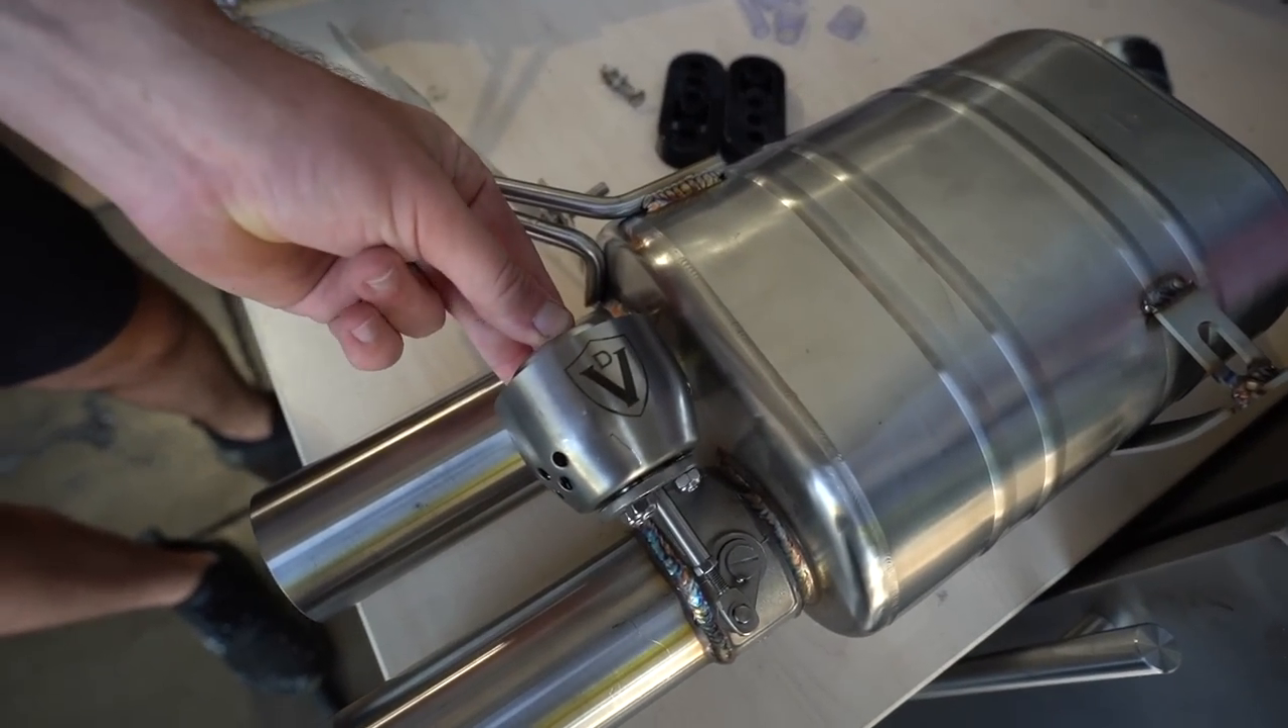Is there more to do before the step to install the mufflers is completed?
Yes.